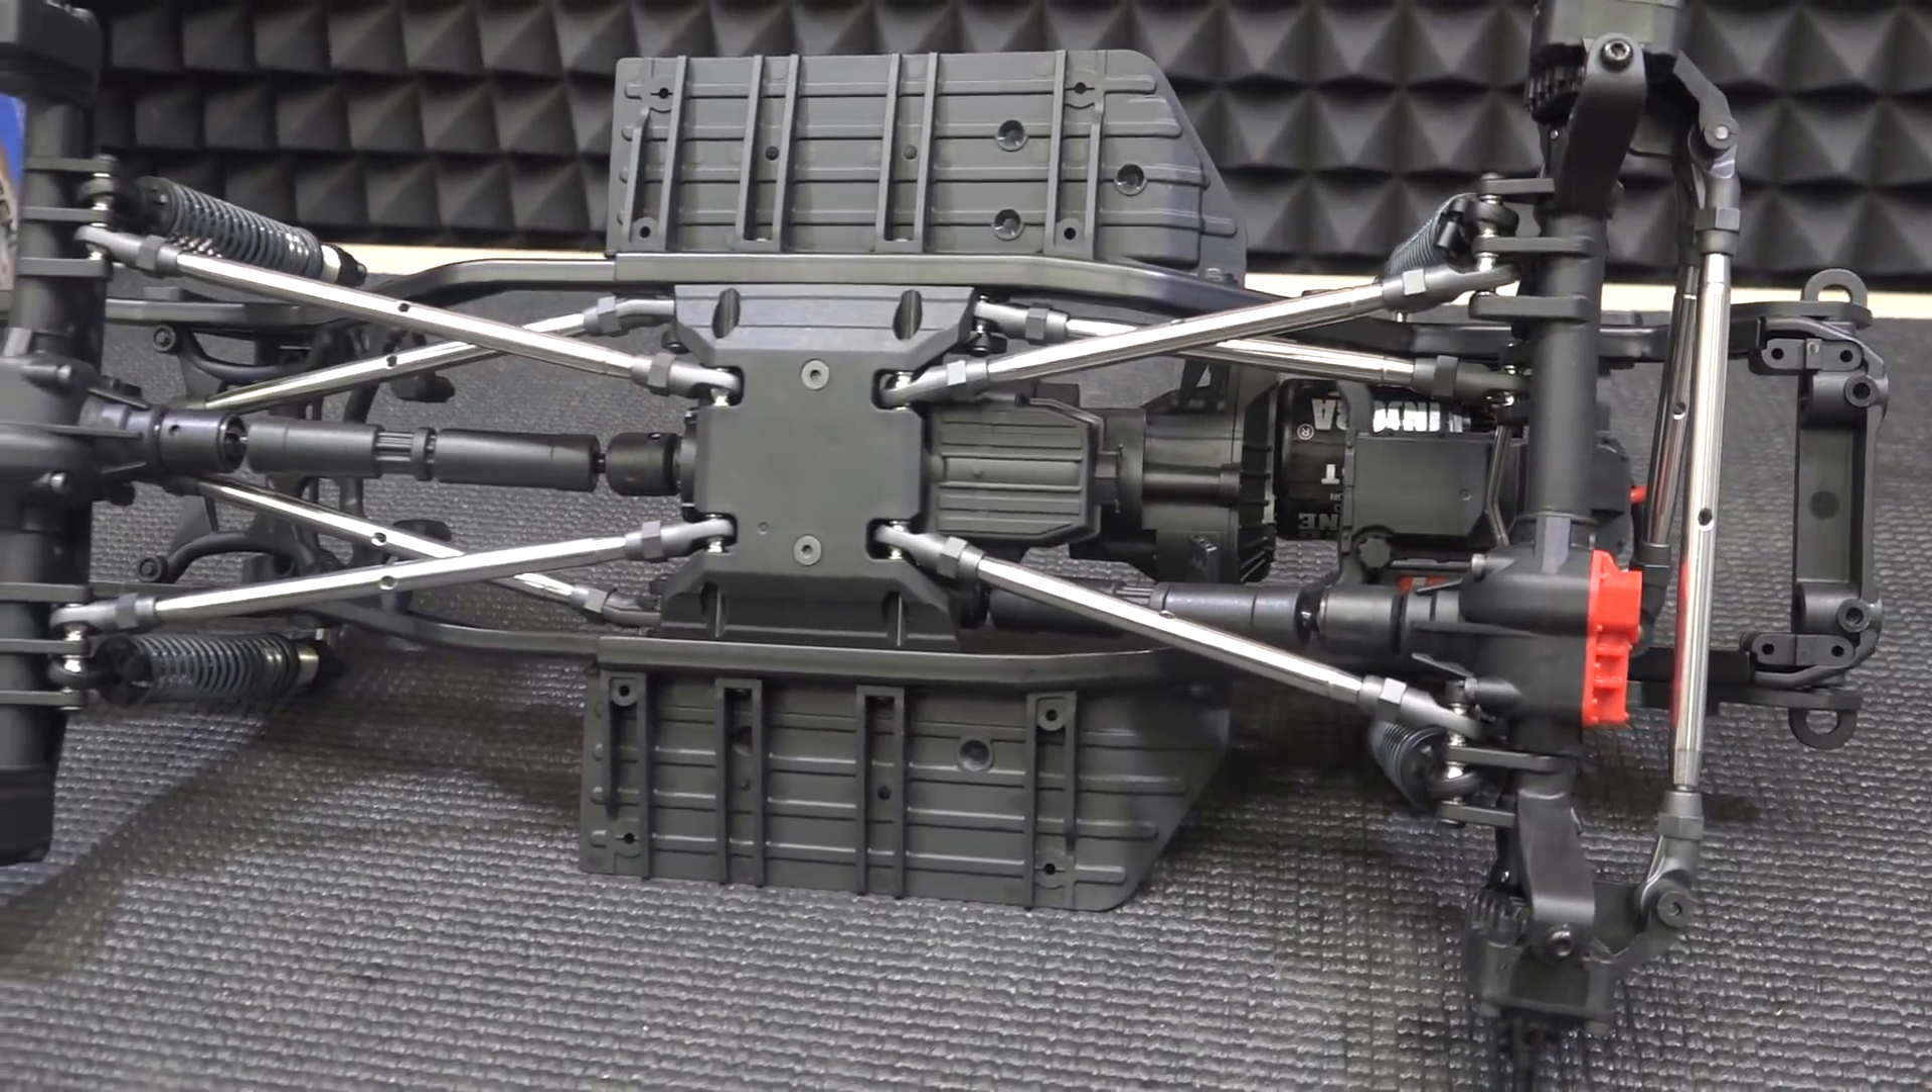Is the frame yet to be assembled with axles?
No.